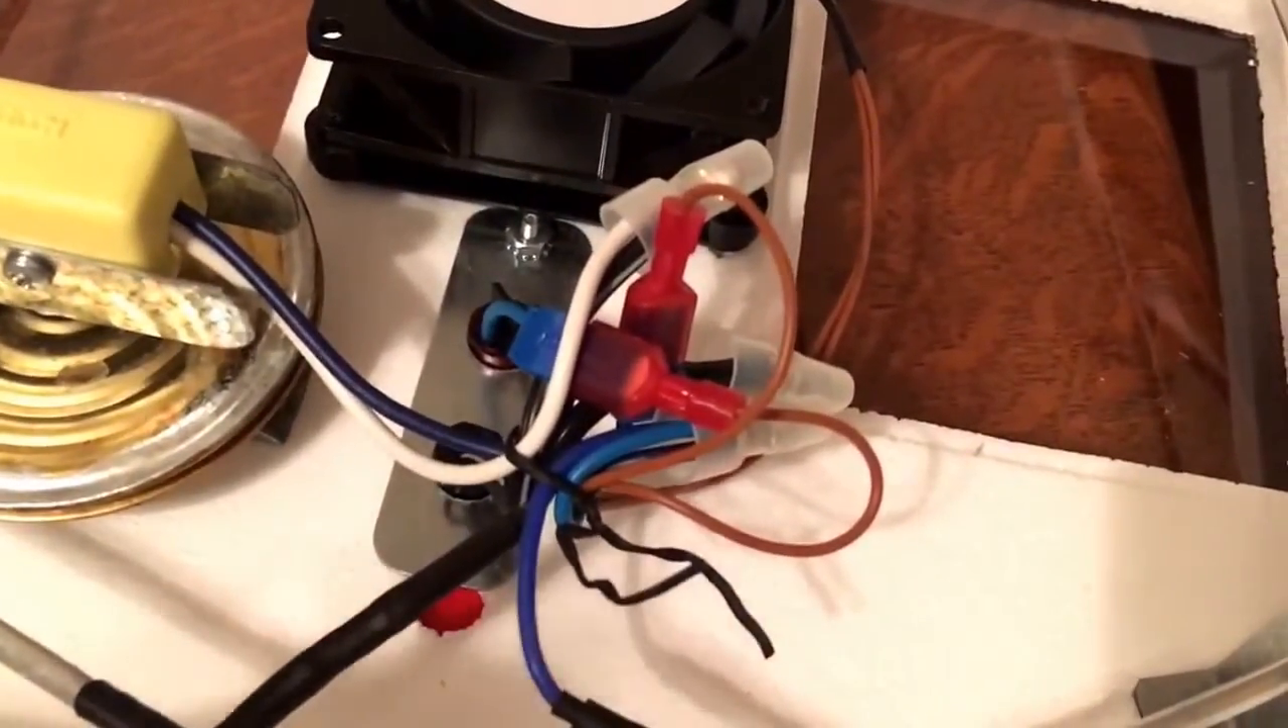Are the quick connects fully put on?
Yes.